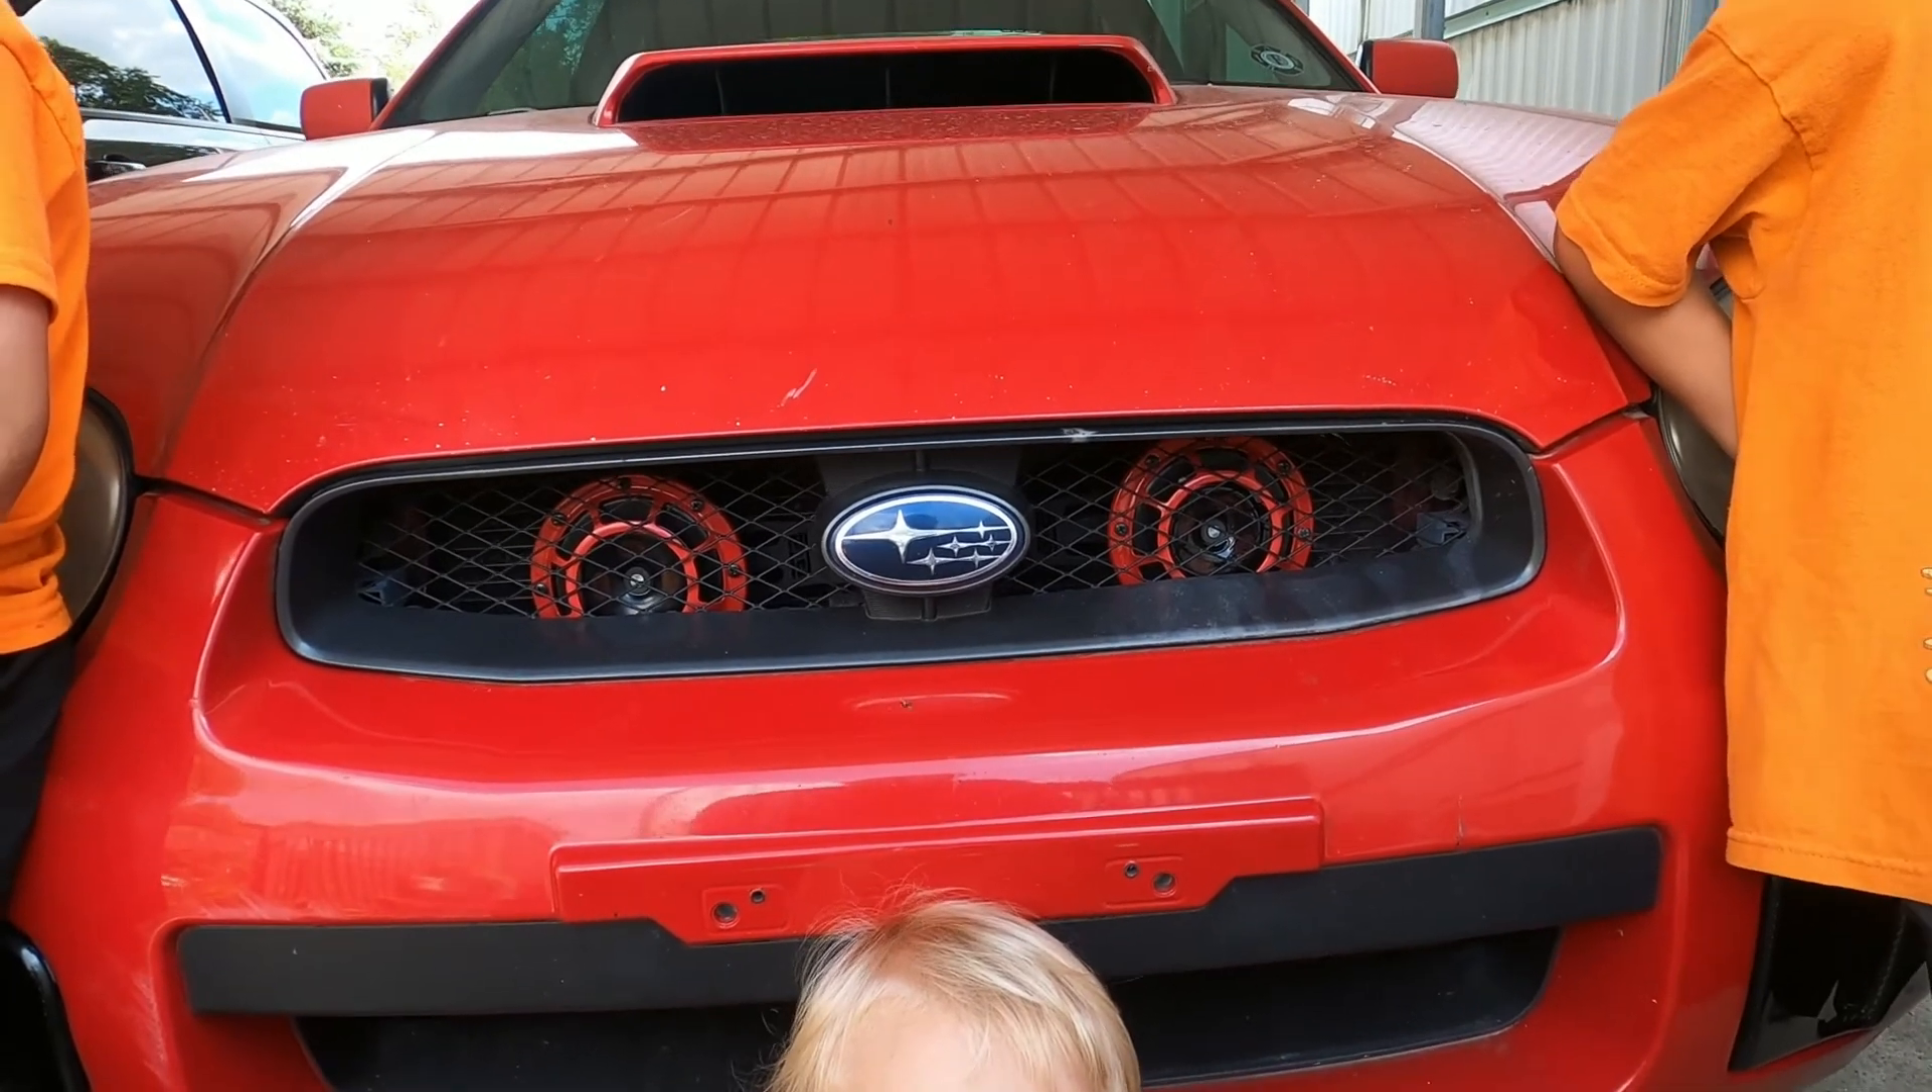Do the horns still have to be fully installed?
No.